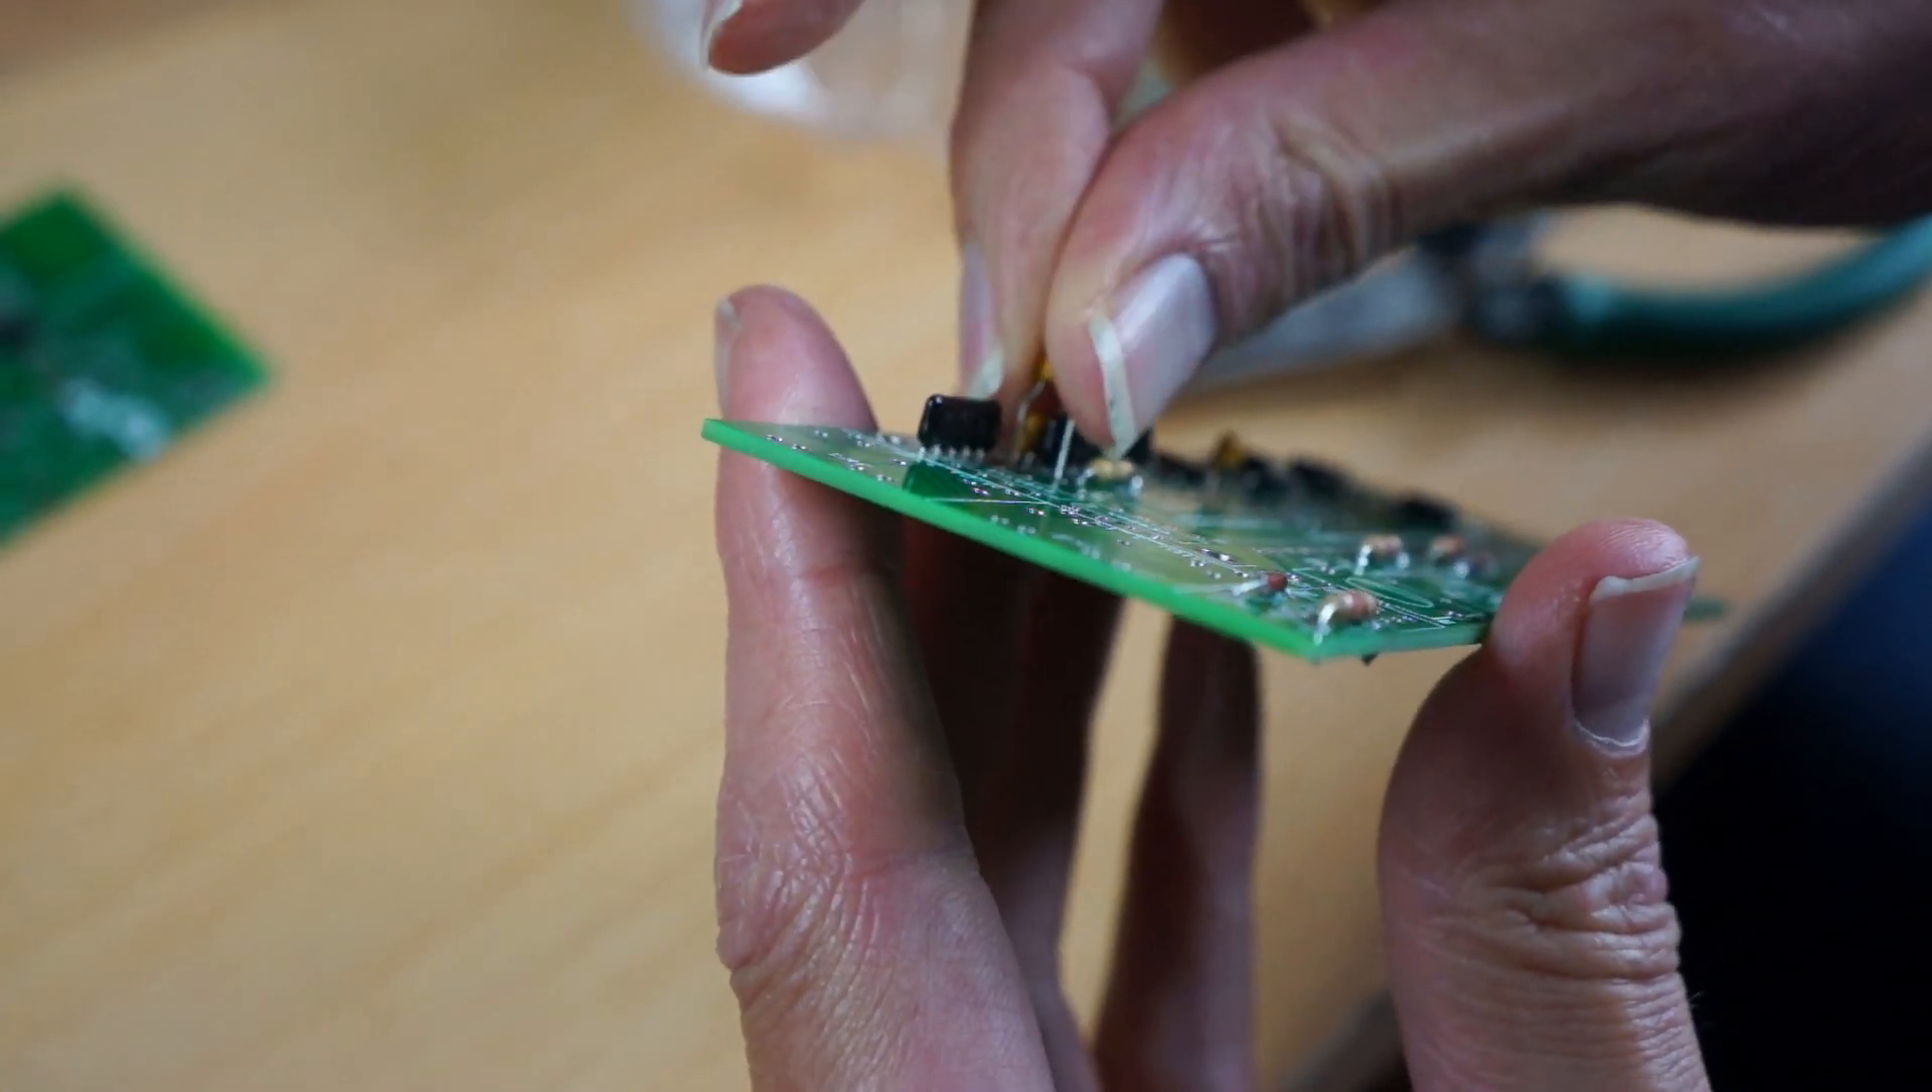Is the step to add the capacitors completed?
No.